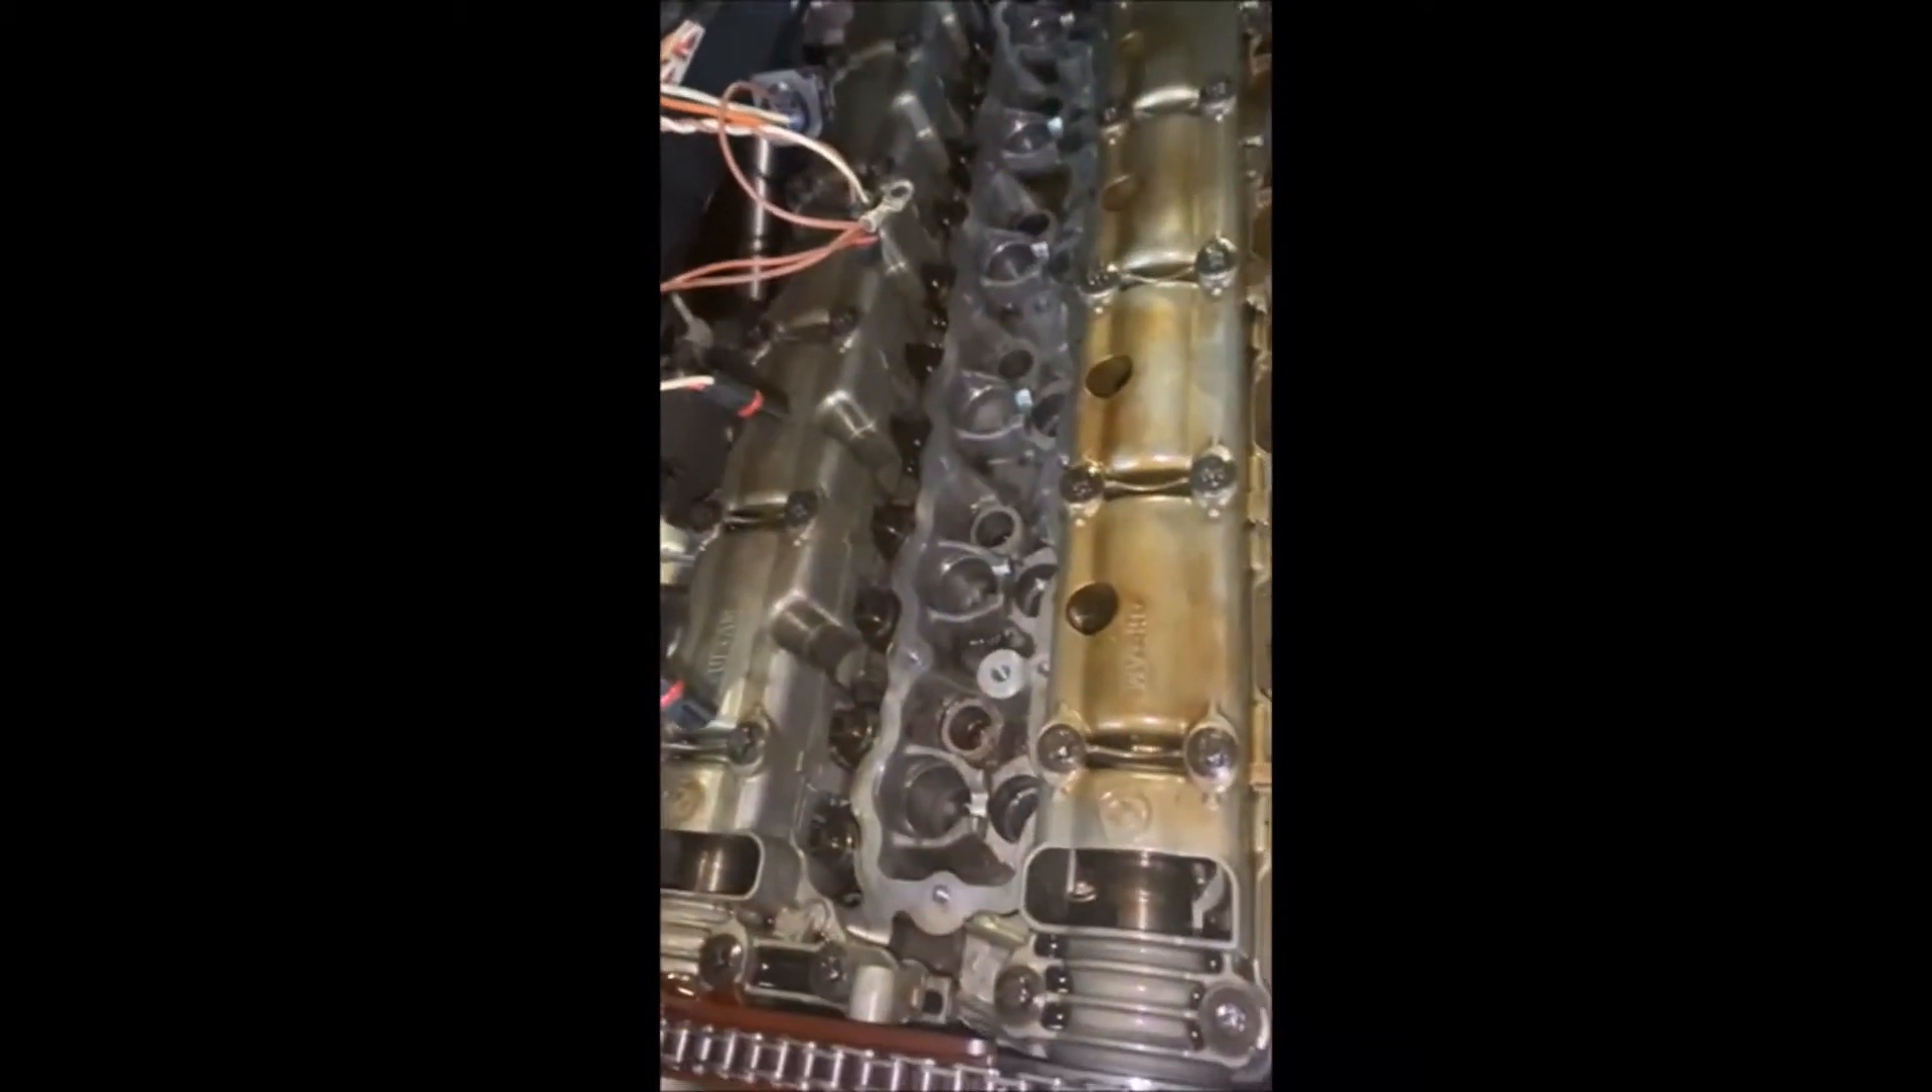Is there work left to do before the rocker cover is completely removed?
No.